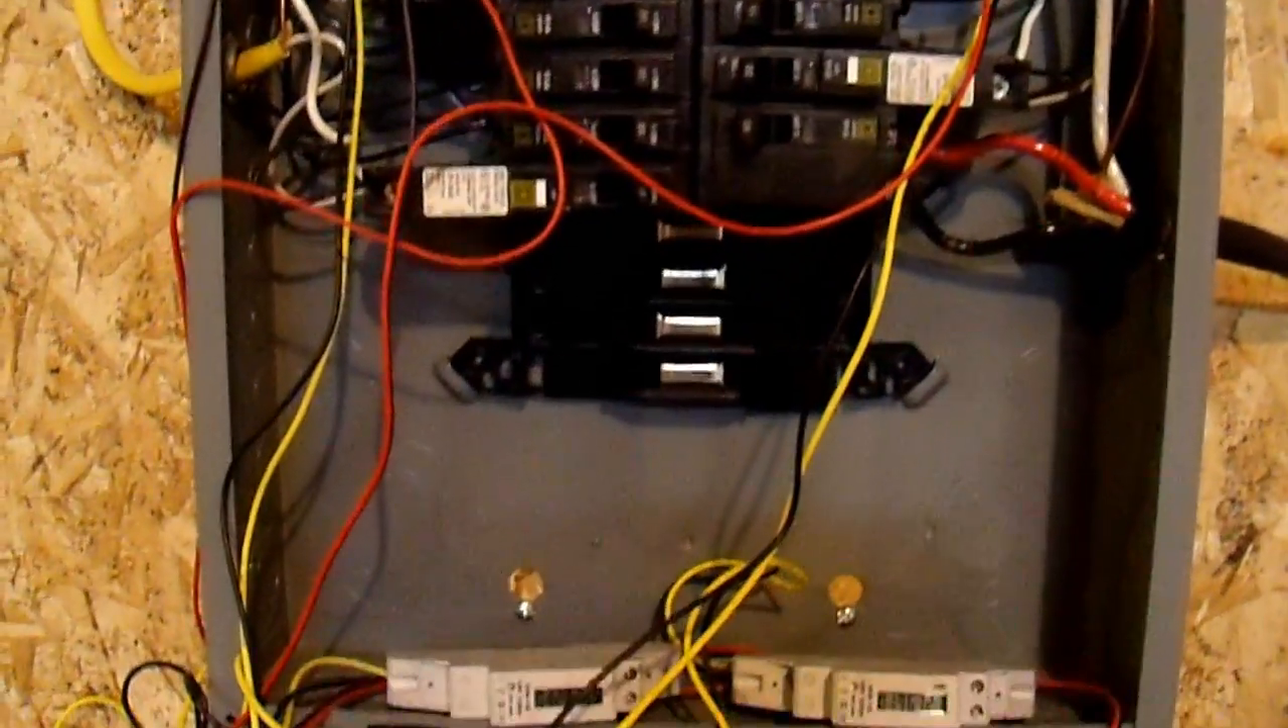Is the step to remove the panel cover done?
Yes.